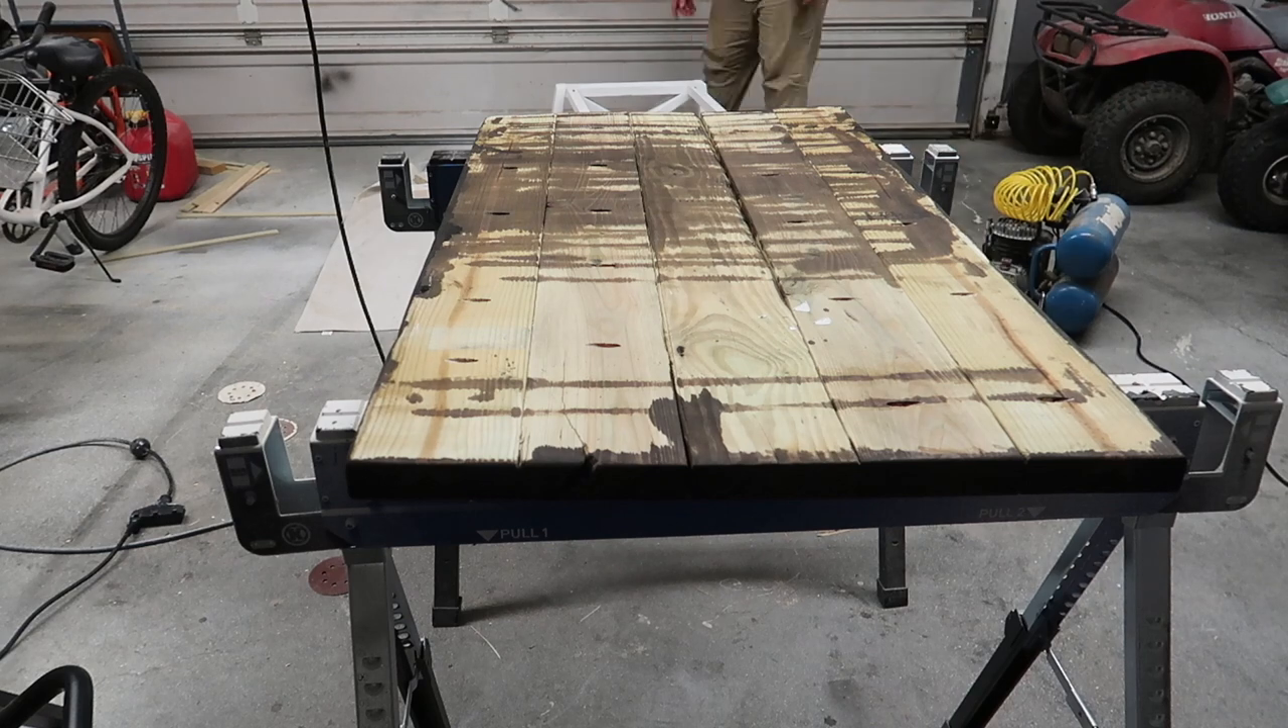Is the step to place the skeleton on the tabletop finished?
No.